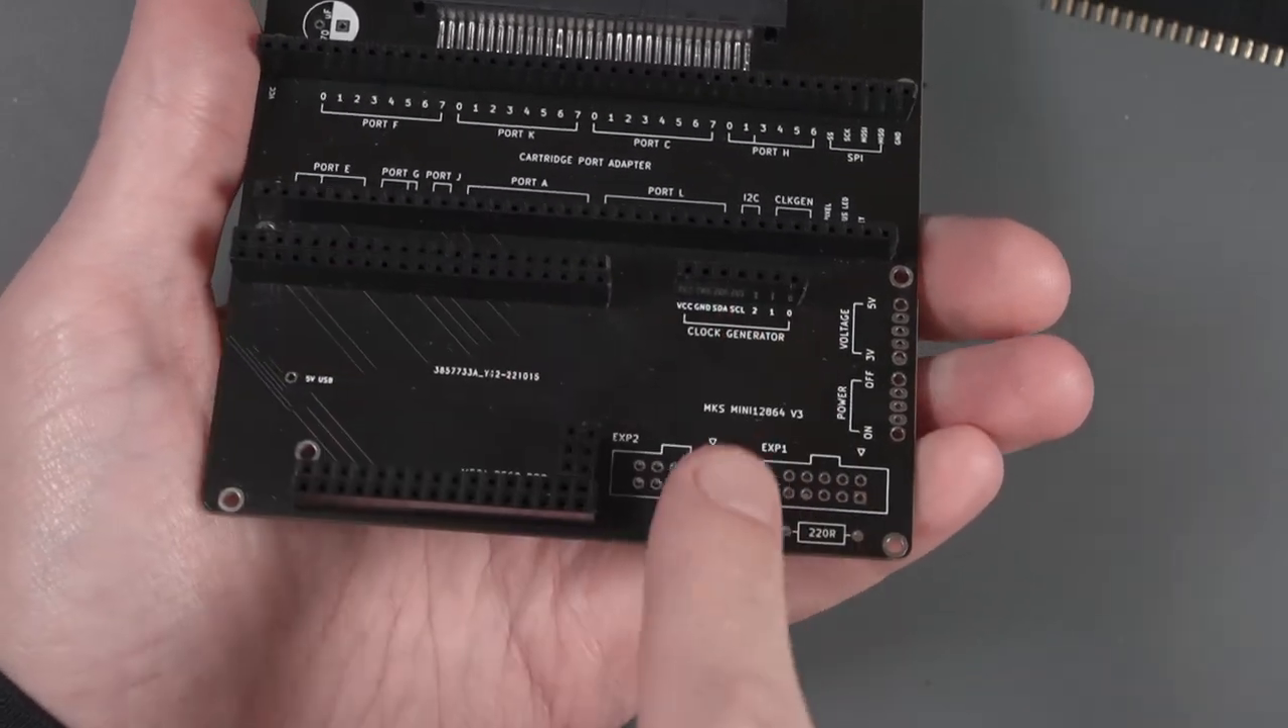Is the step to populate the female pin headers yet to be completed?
No.